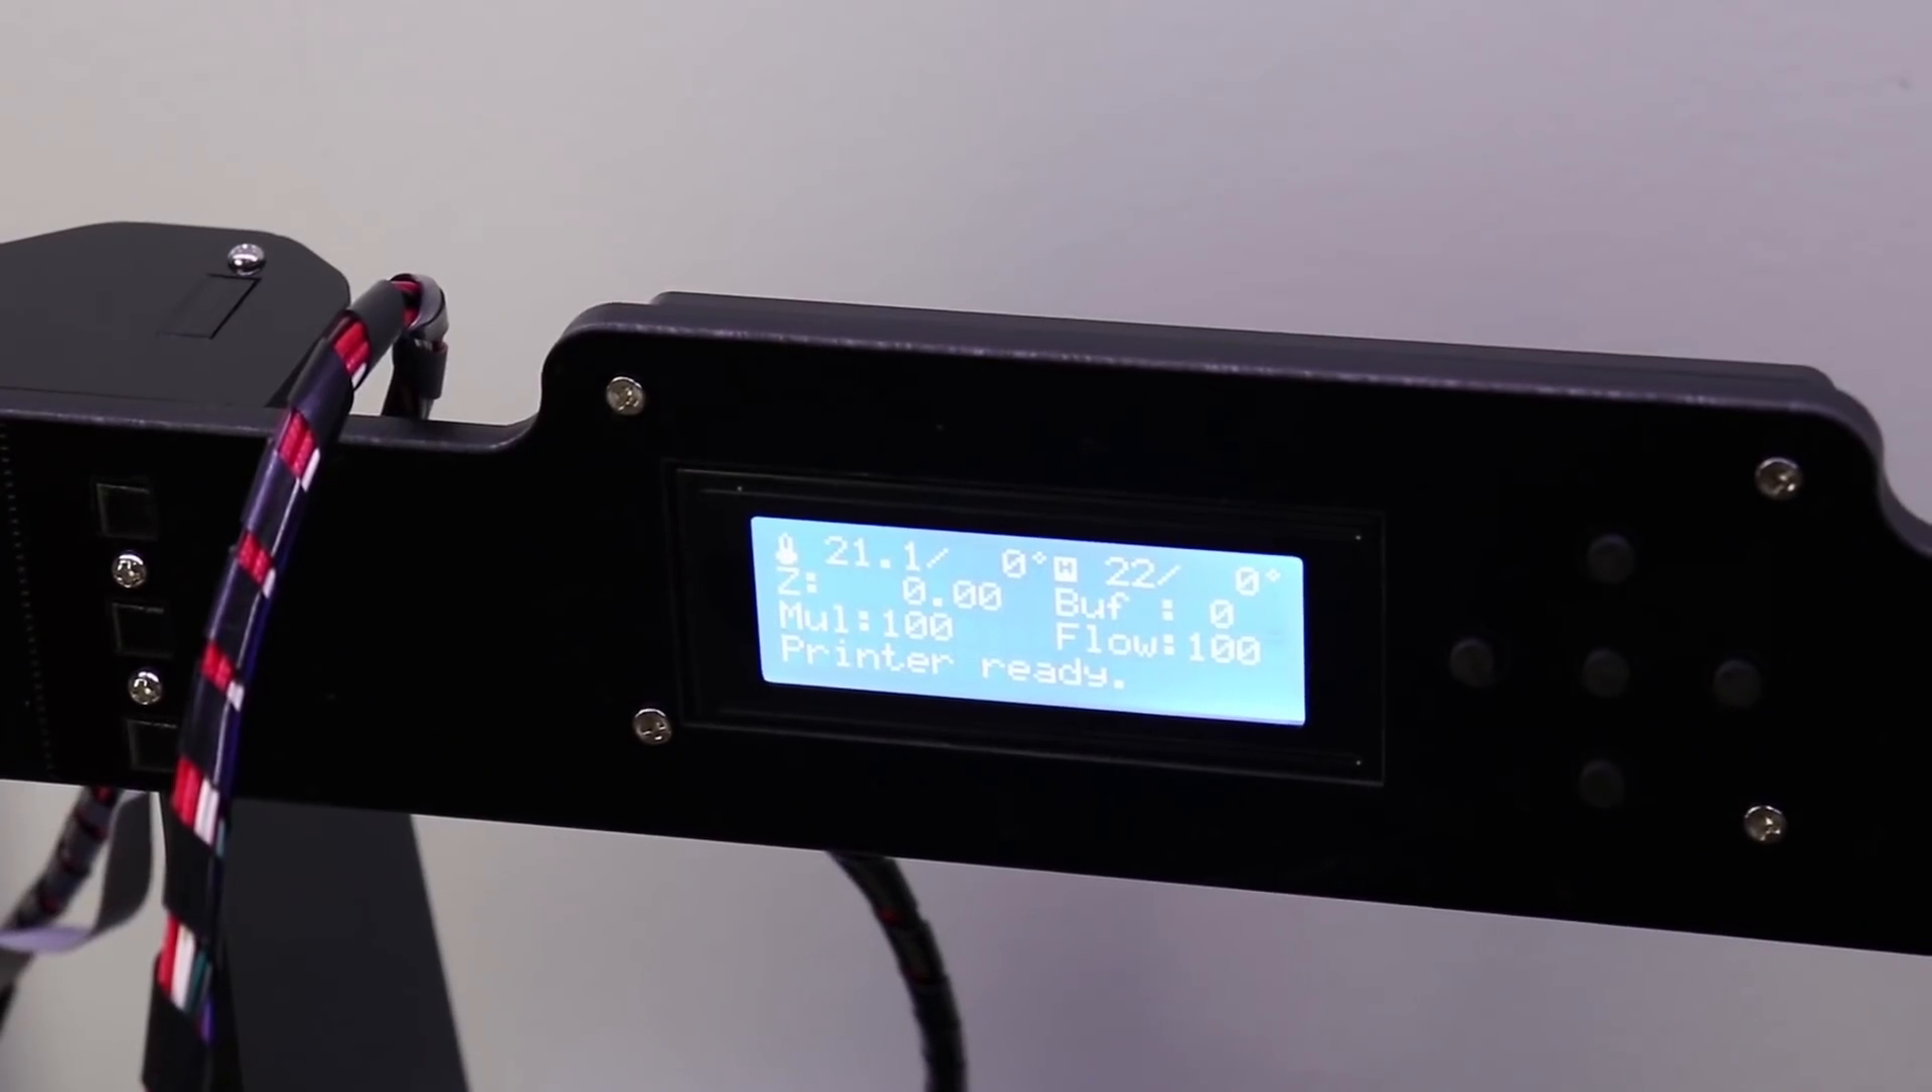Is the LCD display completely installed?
Yes.